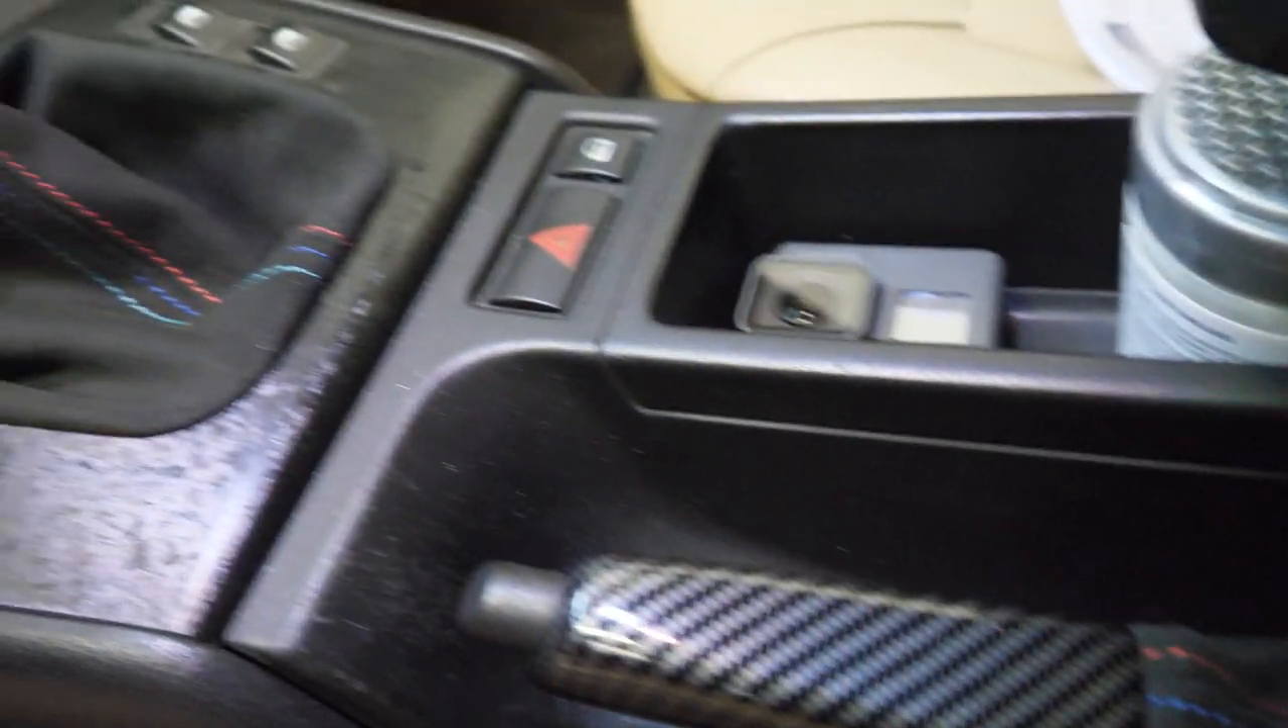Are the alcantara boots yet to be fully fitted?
No.